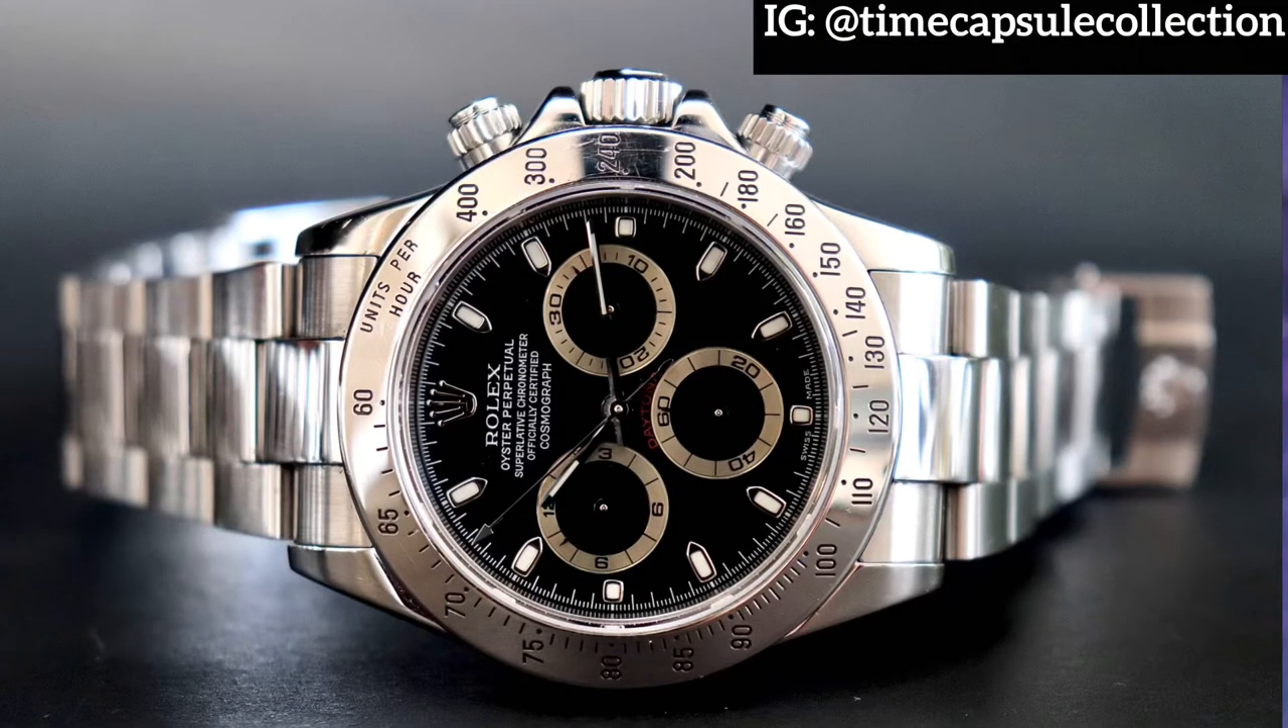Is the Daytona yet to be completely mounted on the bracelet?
No.